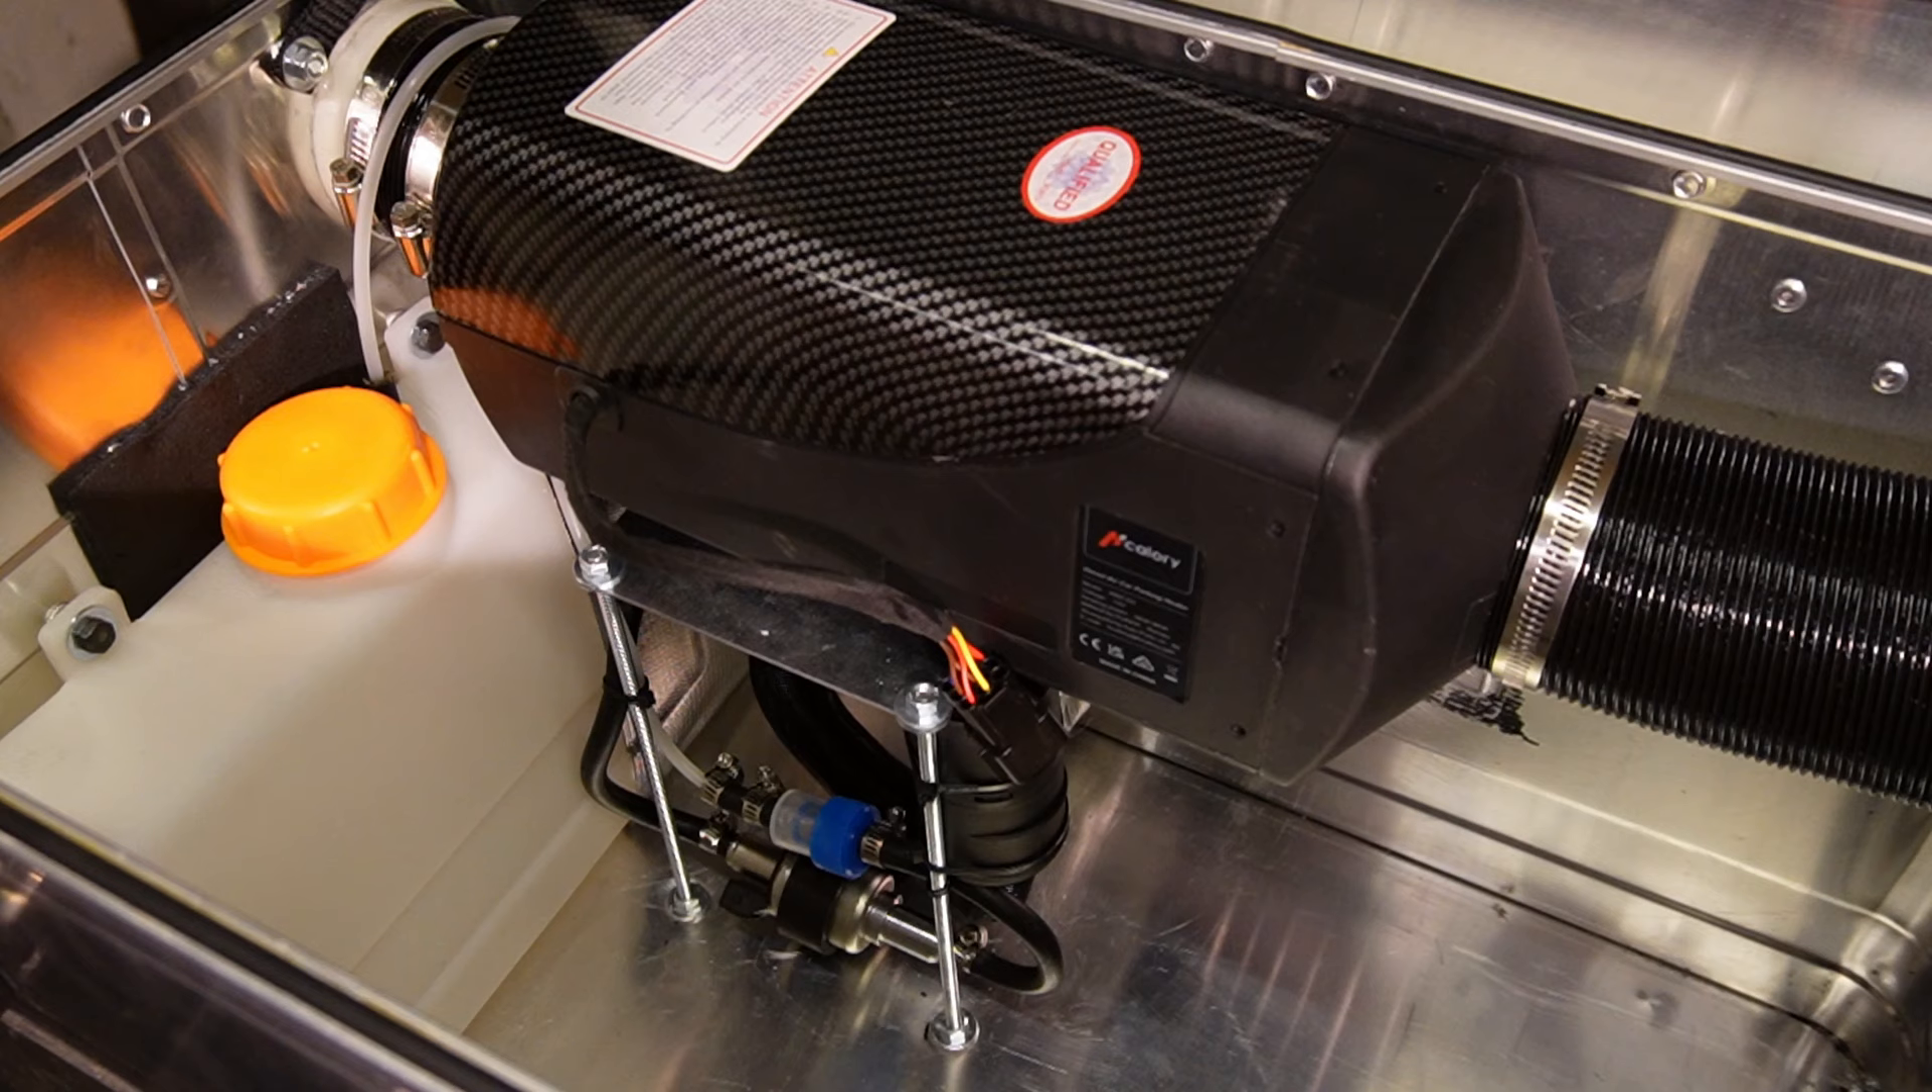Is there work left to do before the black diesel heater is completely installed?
No.